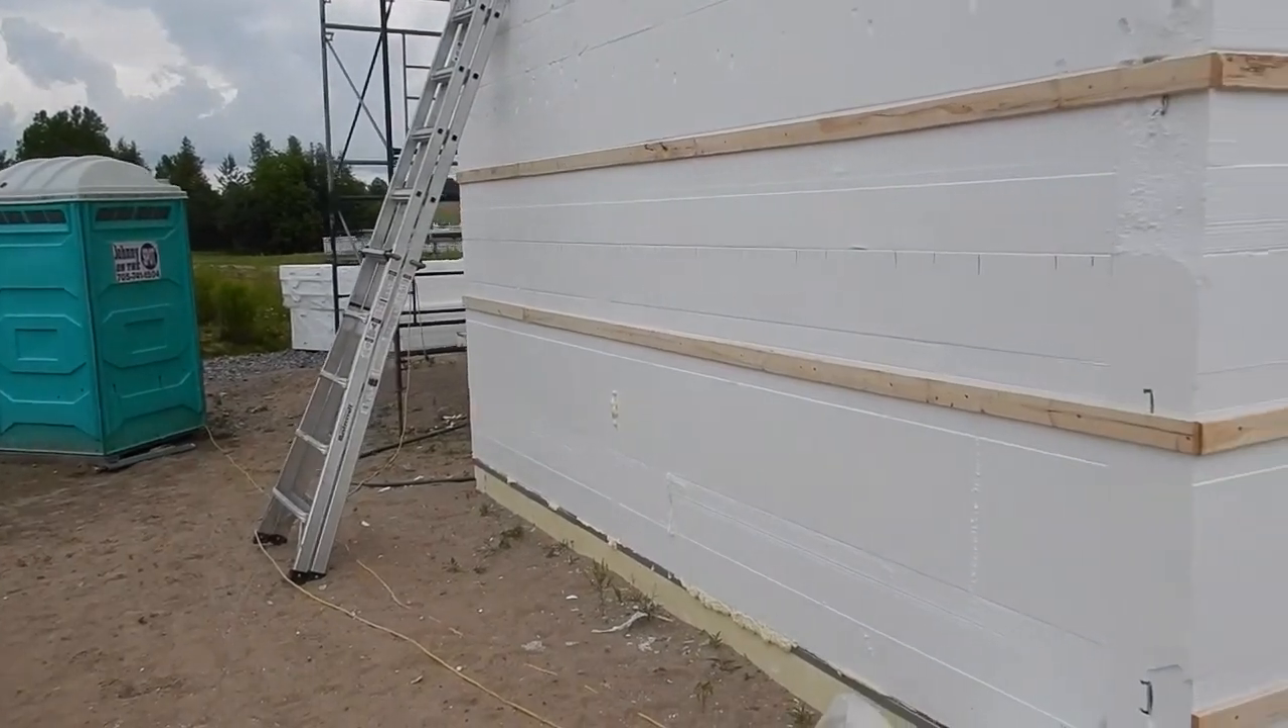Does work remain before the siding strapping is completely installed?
Yes.